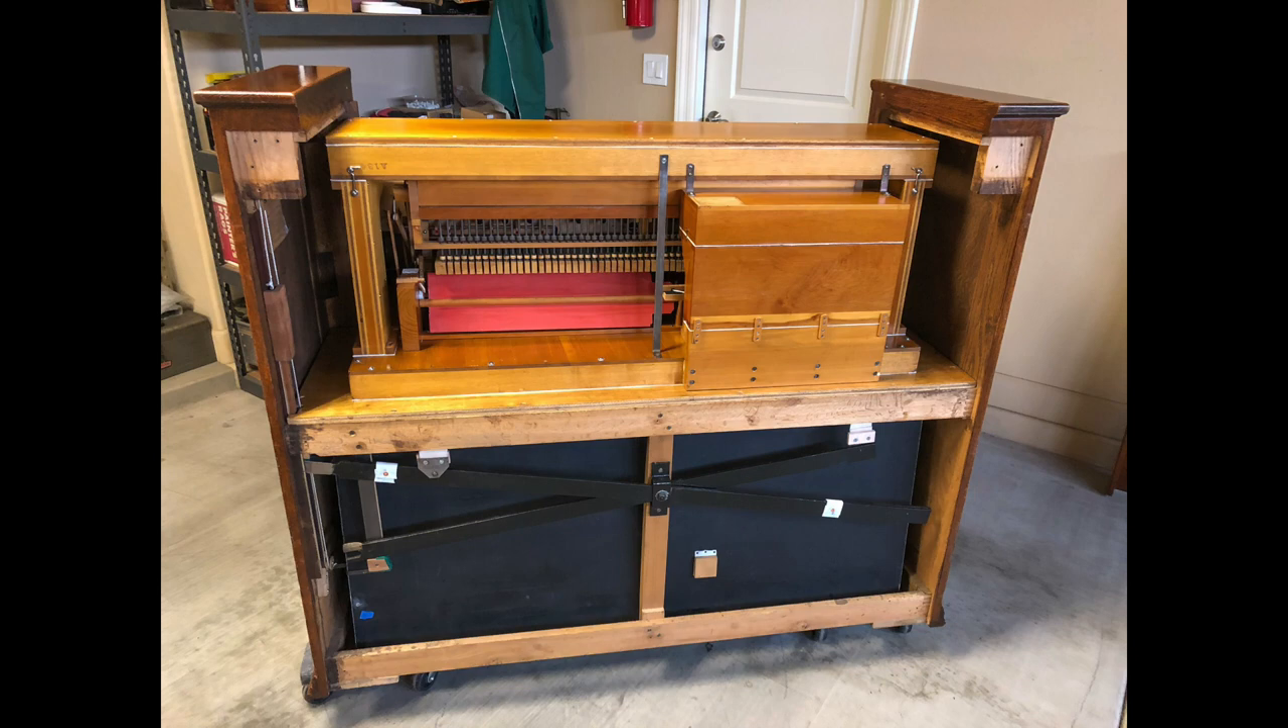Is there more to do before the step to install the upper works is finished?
No.